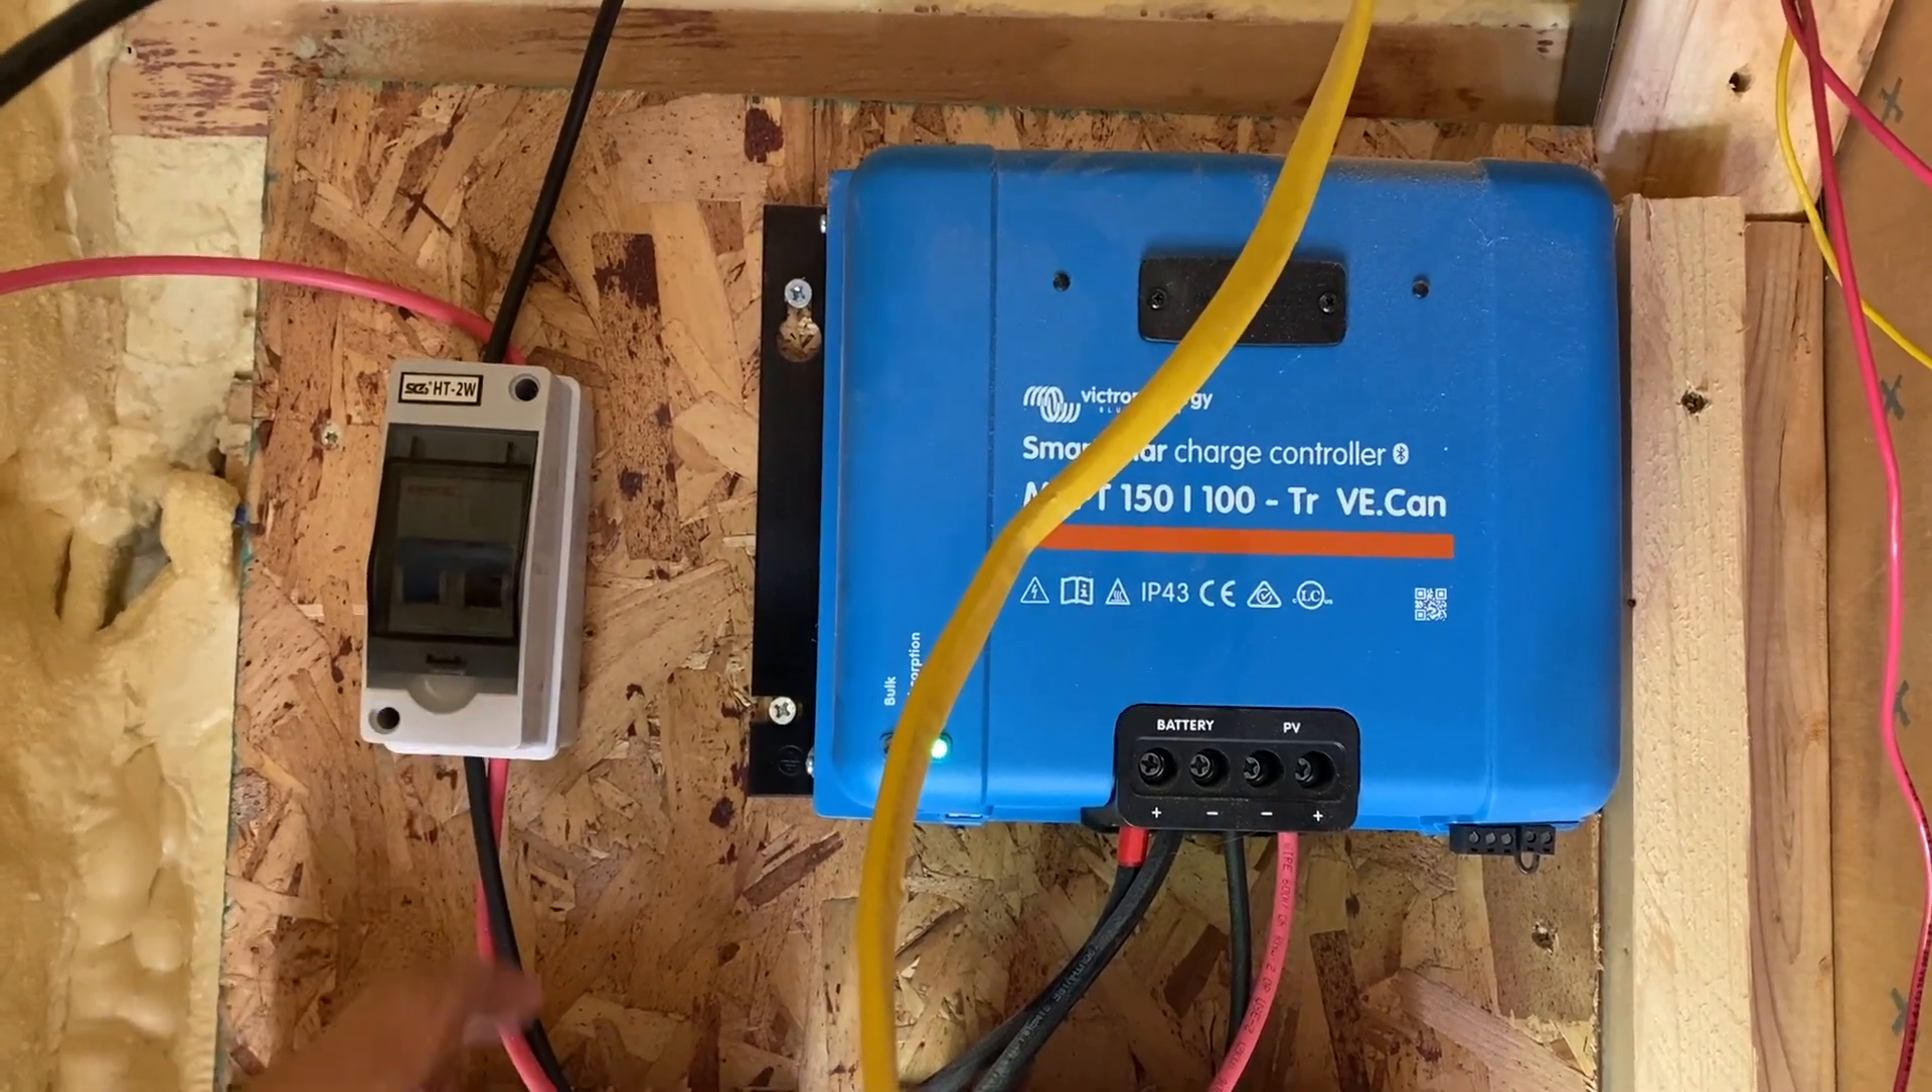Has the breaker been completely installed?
Yes.